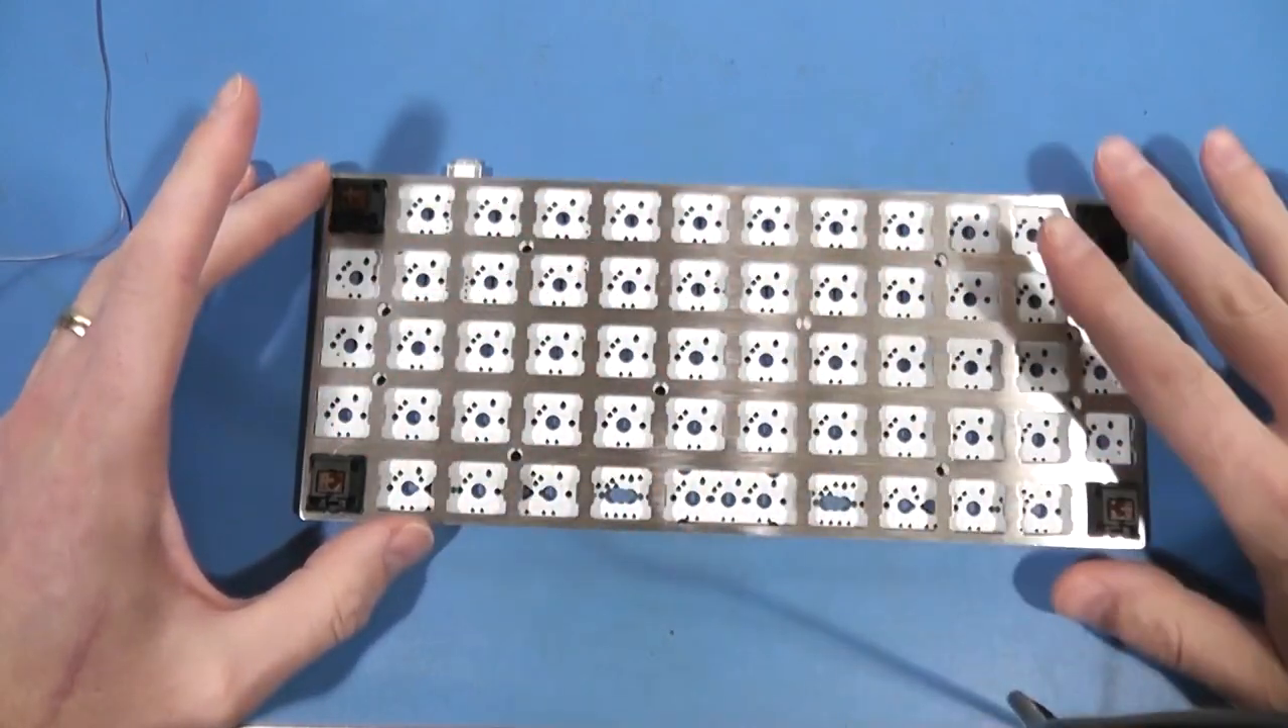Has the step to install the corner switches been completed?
Yes.